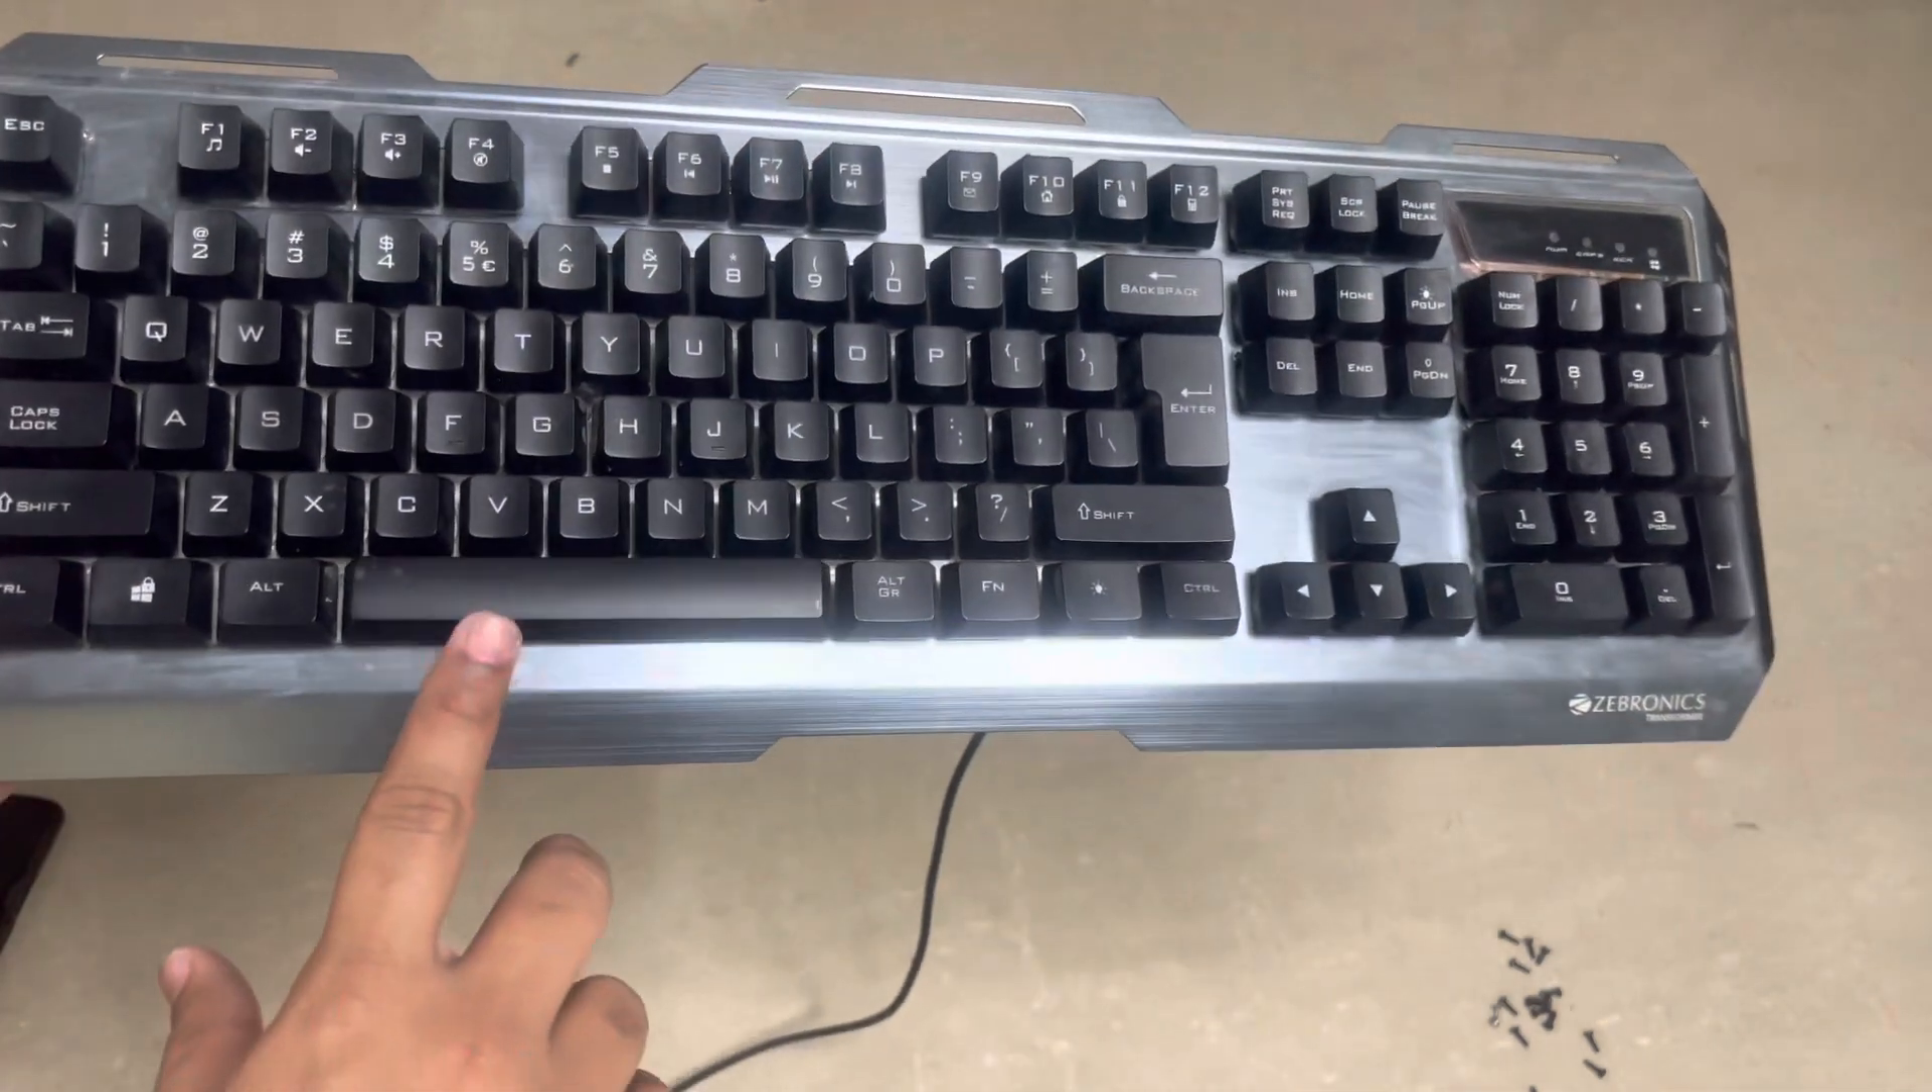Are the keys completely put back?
Yes.